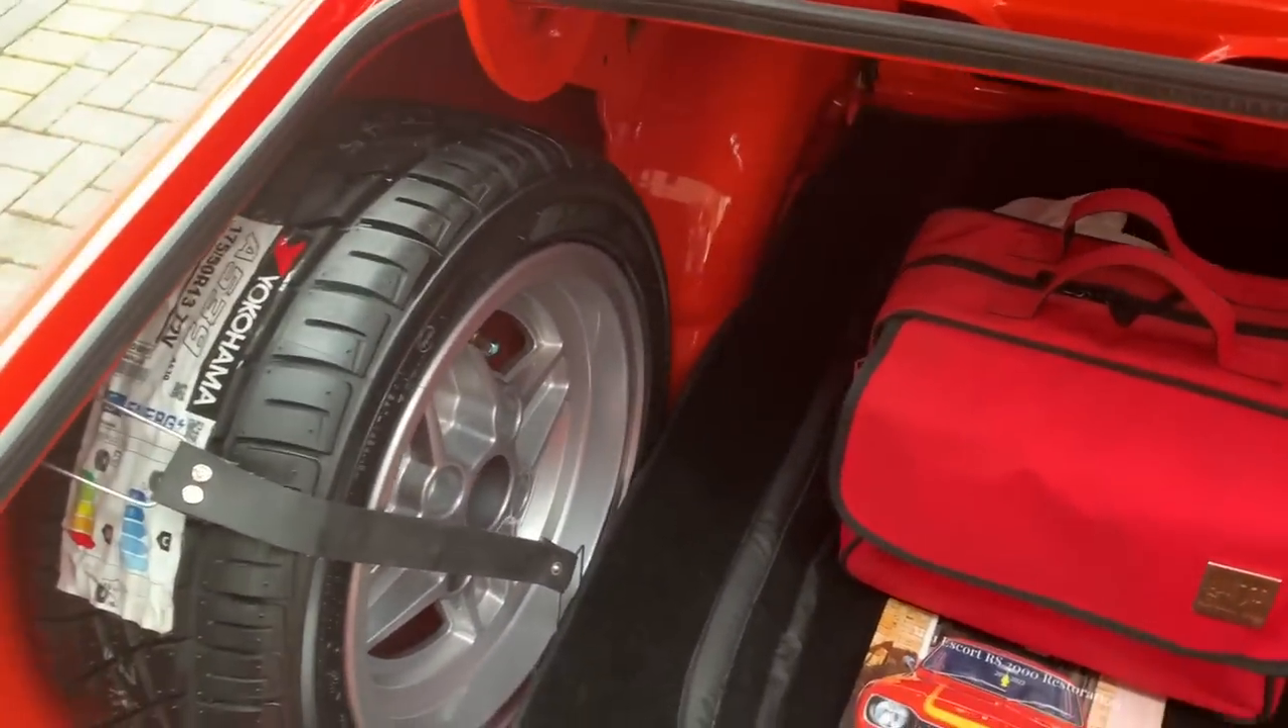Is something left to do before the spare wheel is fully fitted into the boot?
No.